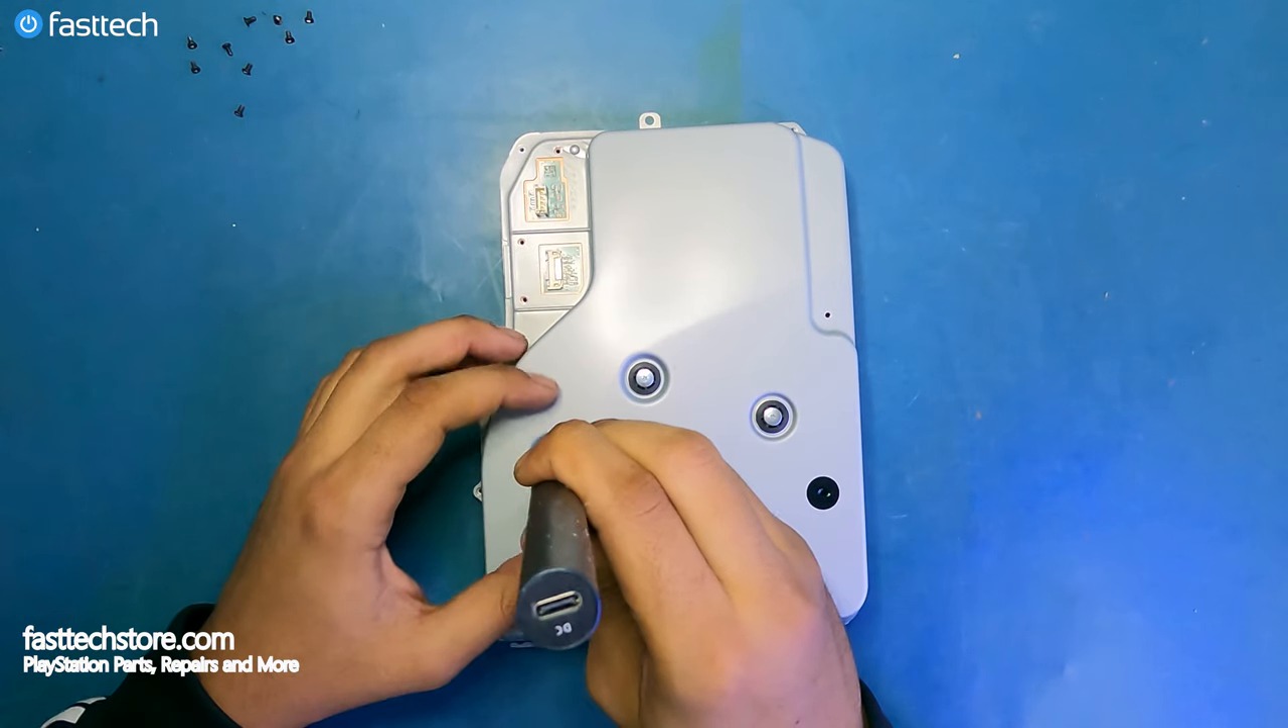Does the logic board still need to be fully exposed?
Yes.